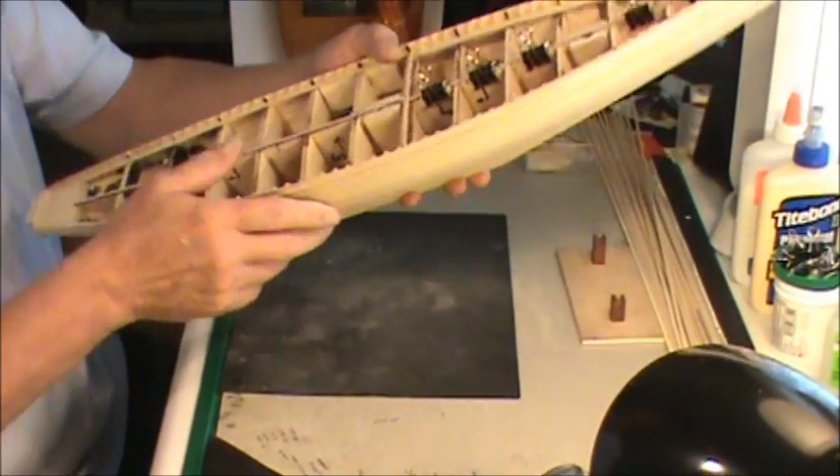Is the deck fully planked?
No.